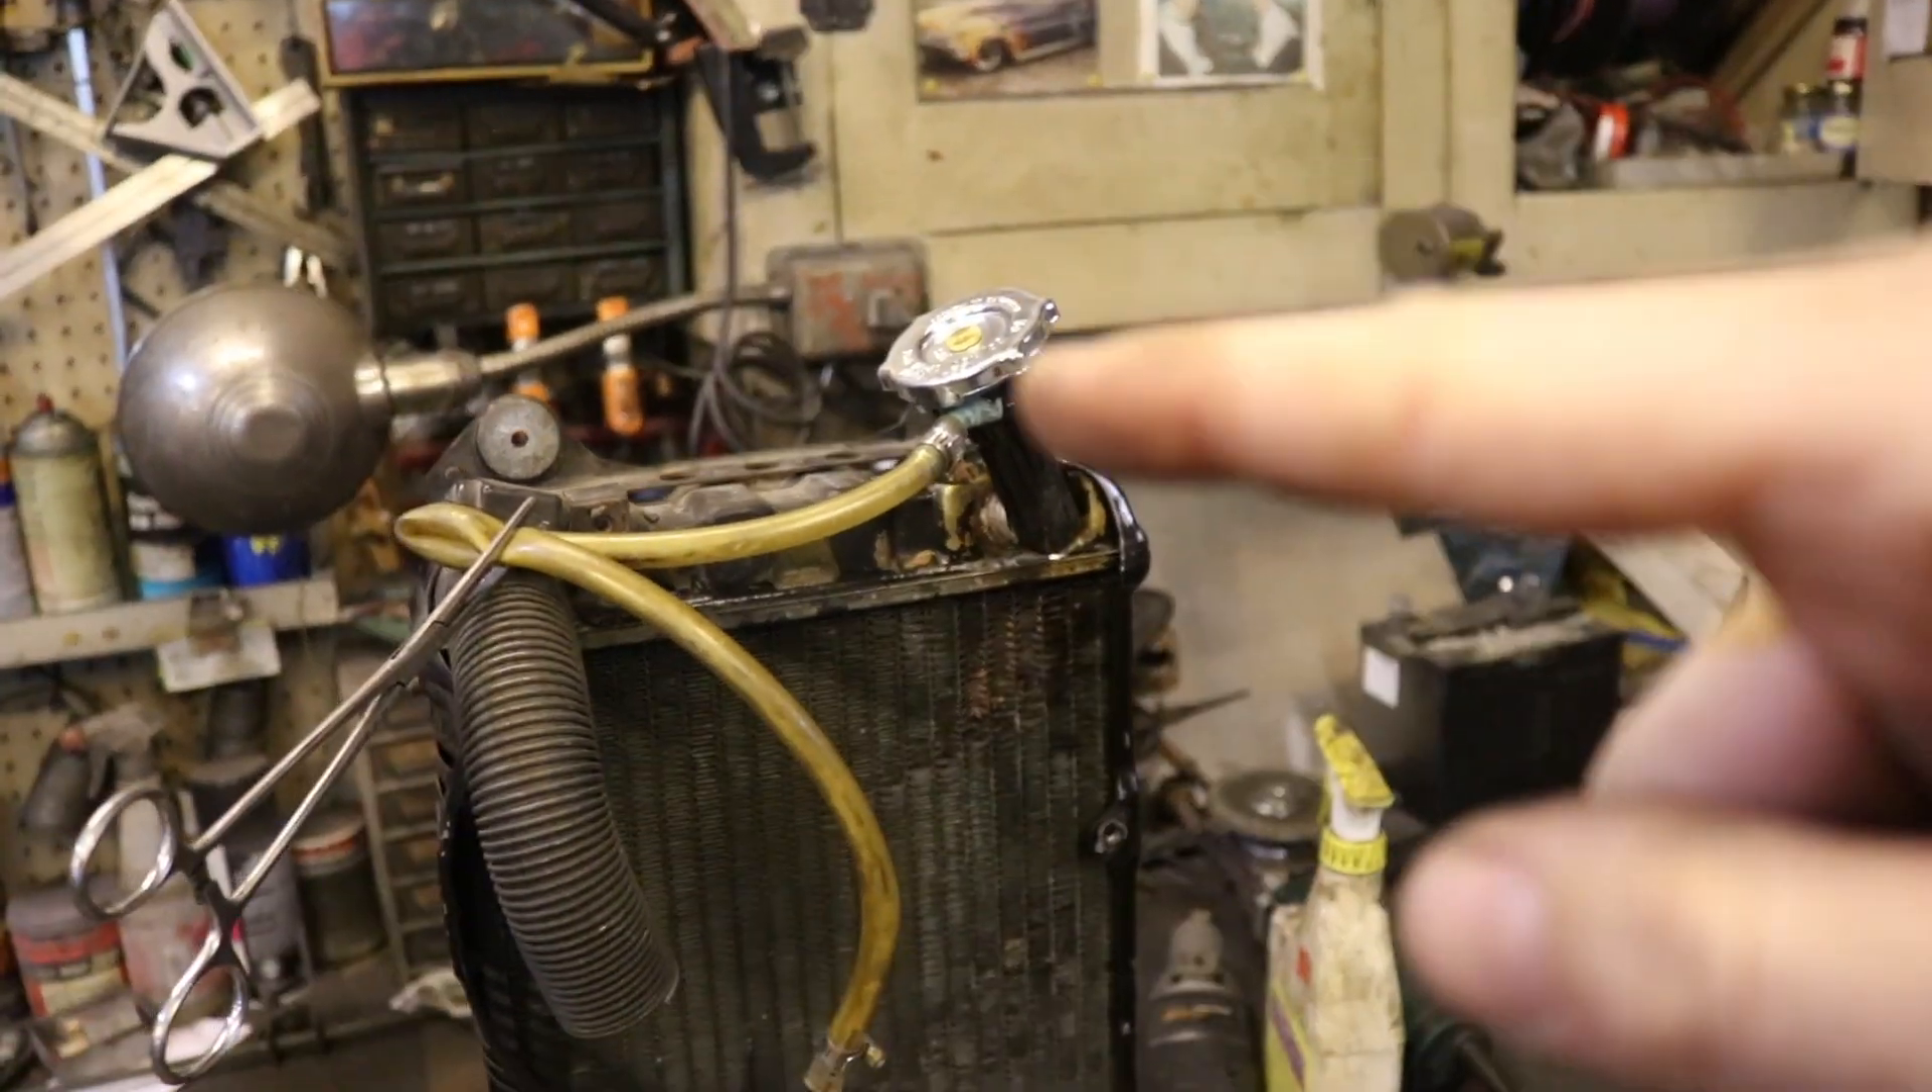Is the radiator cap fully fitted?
Yes.